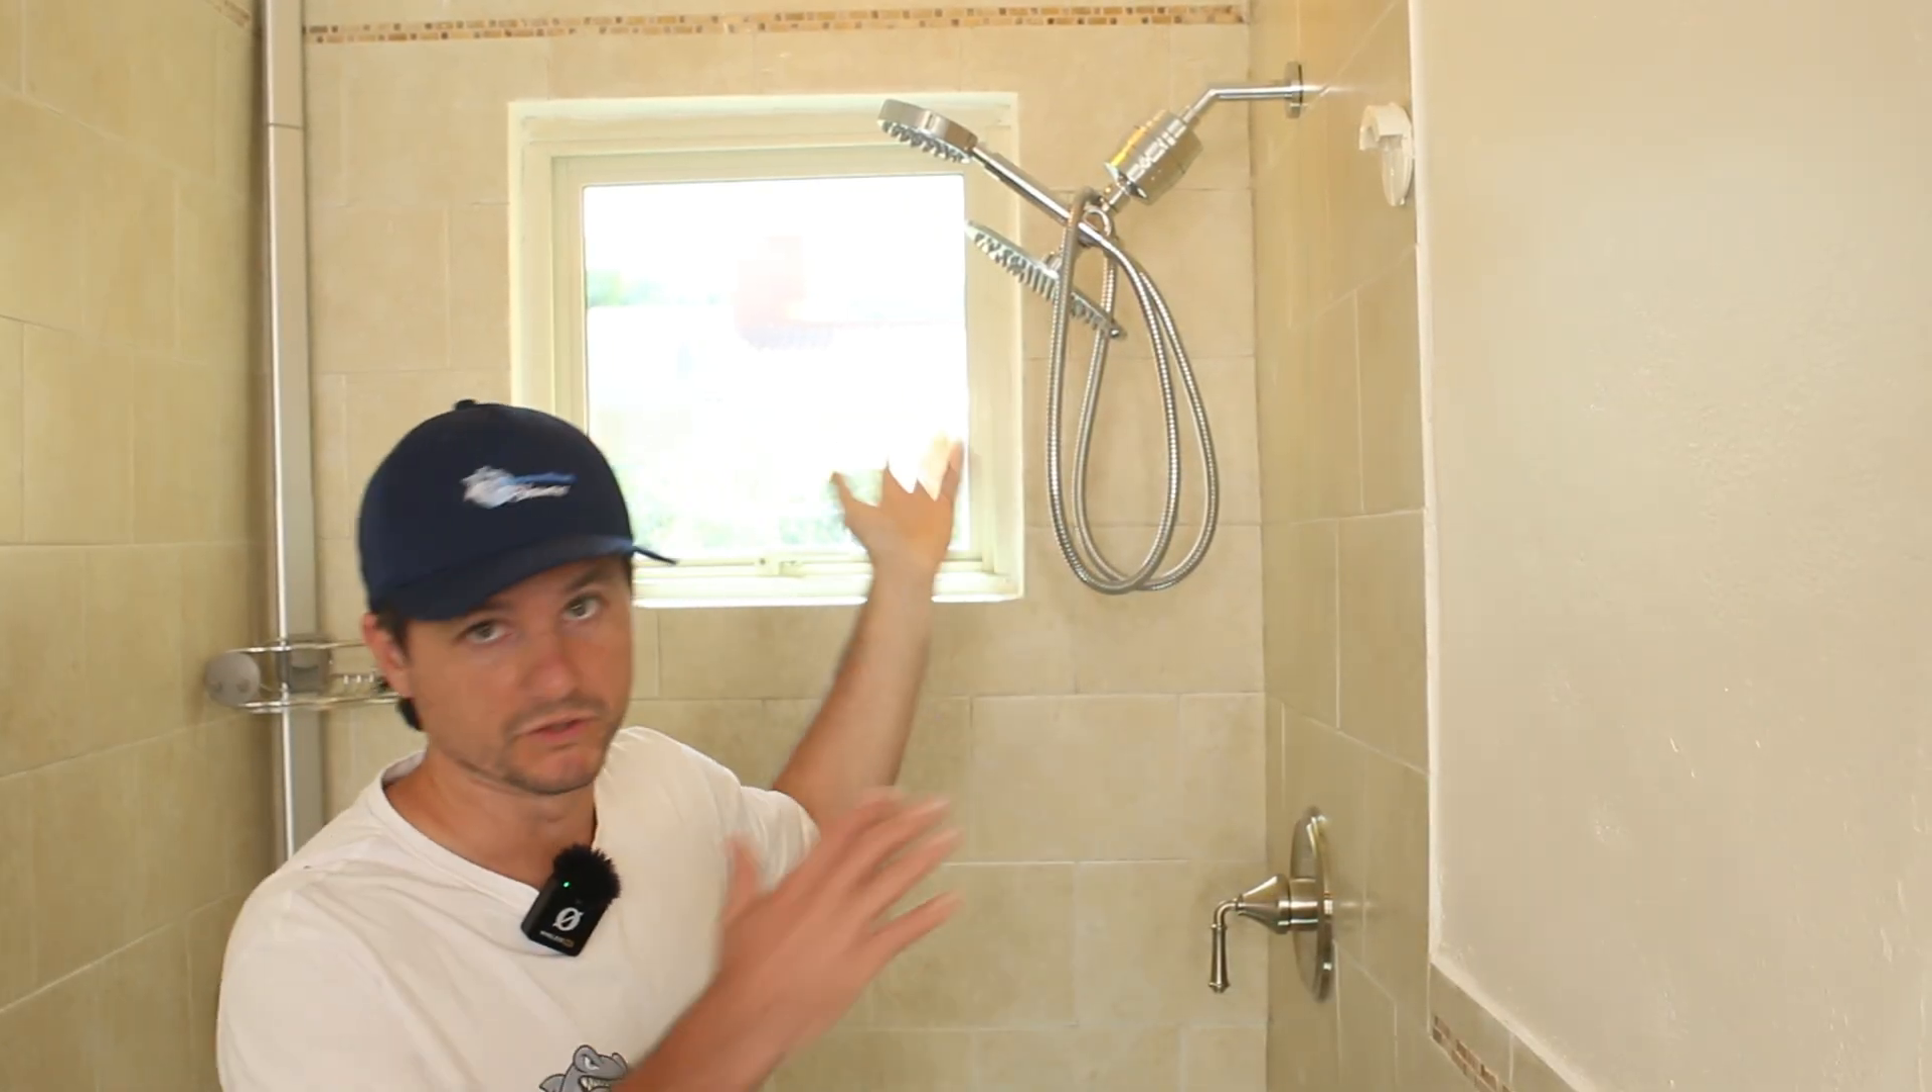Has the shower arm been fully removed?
No.